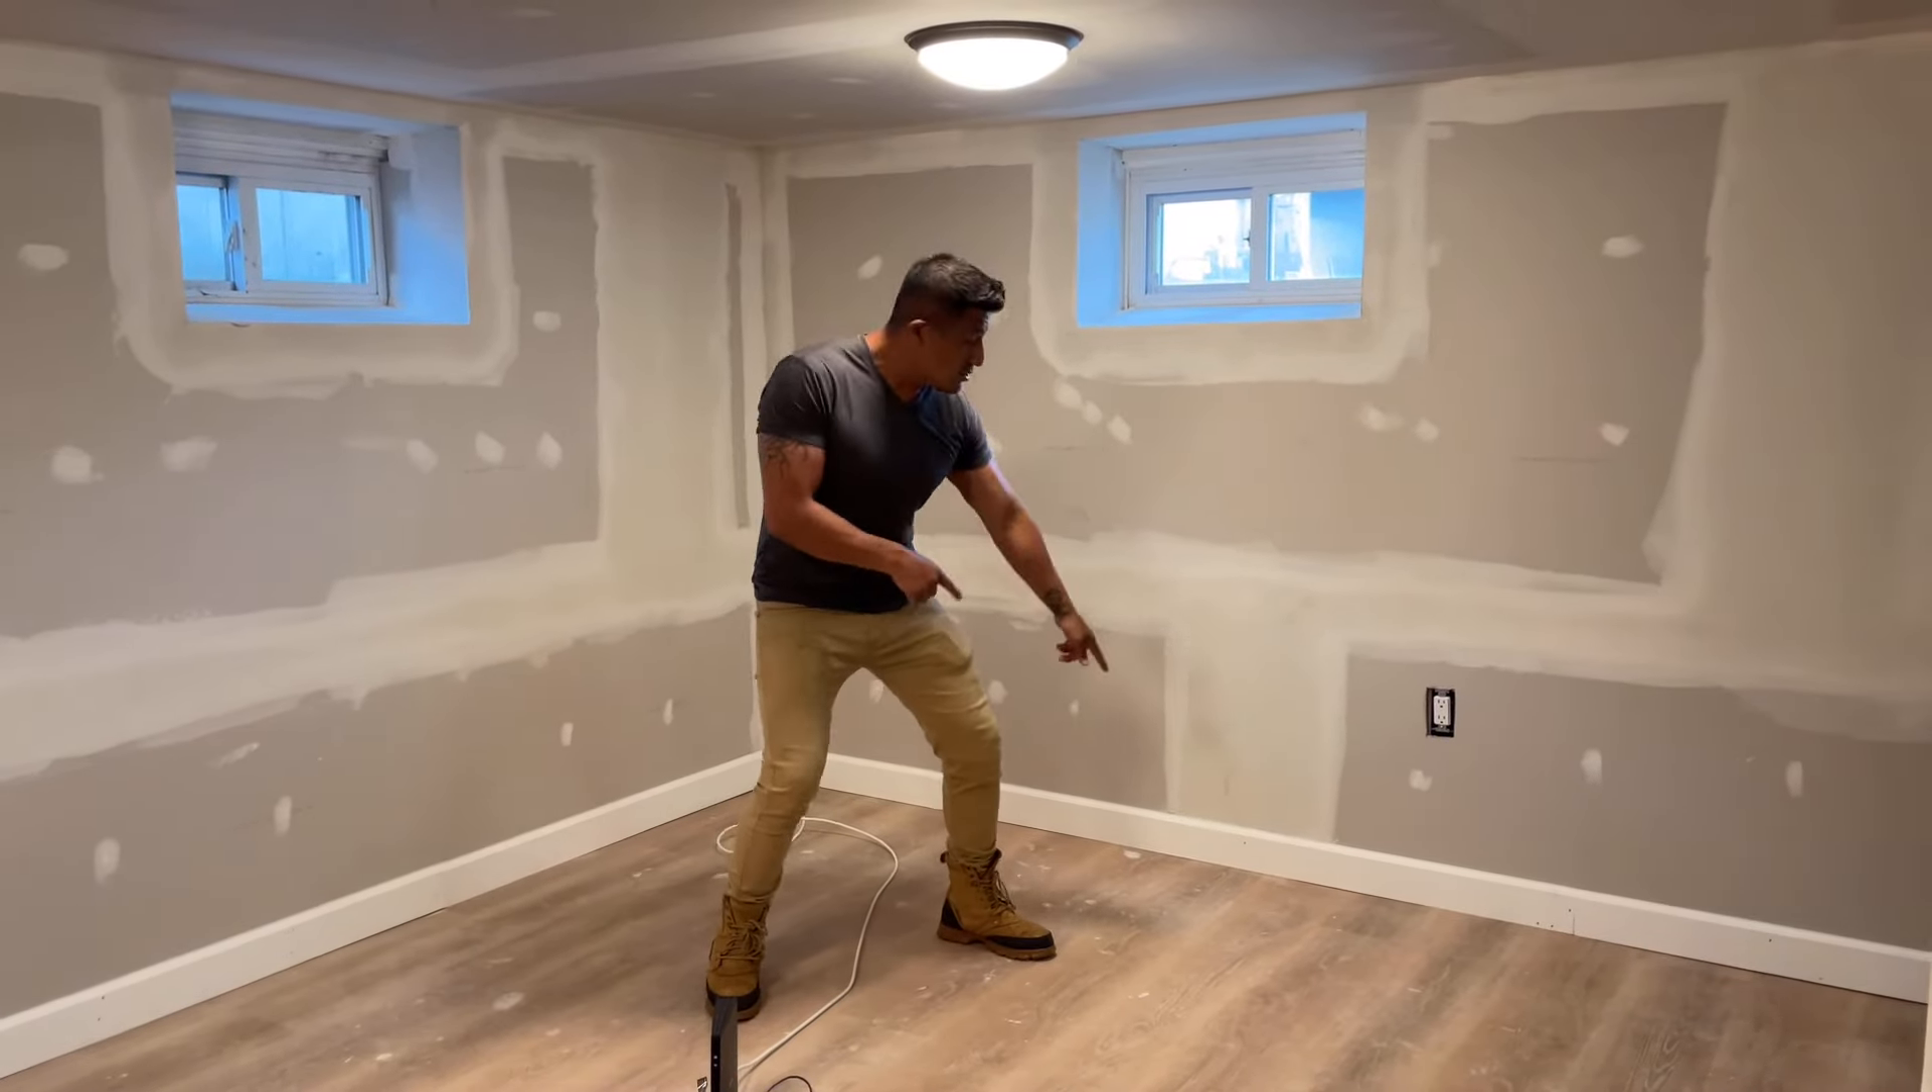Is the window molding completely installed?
No.